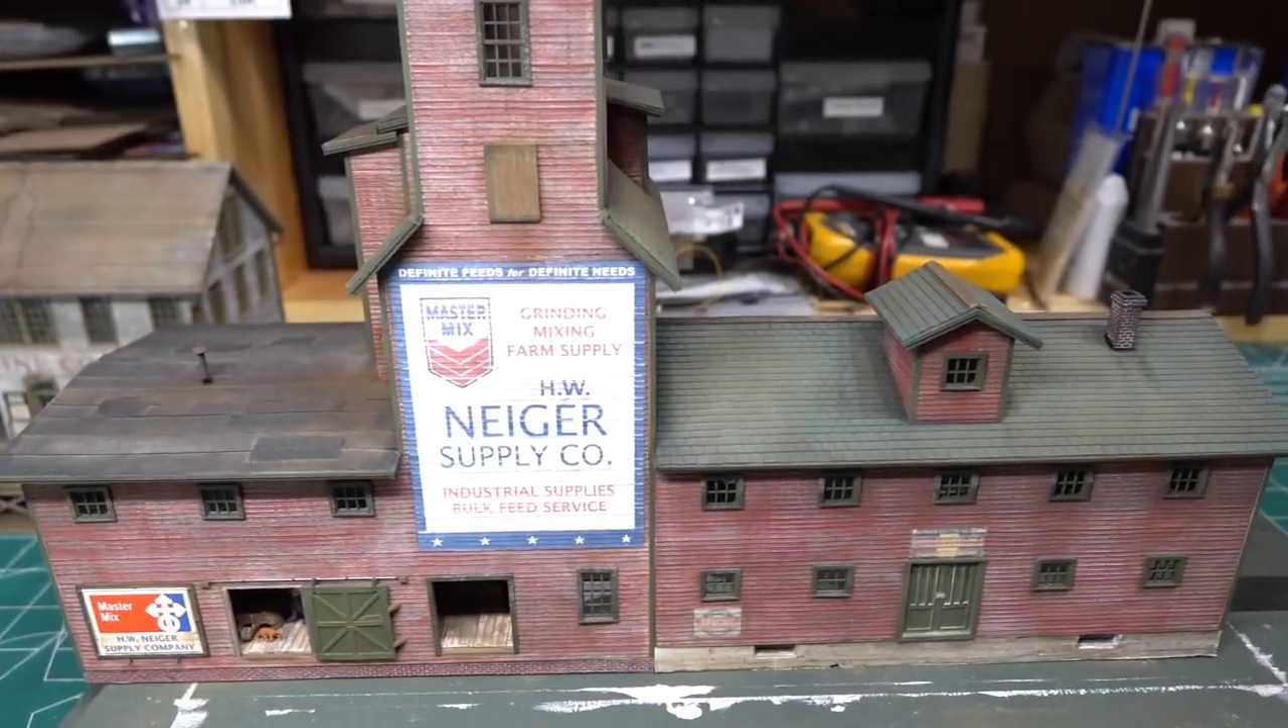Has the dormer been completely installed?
Yes.